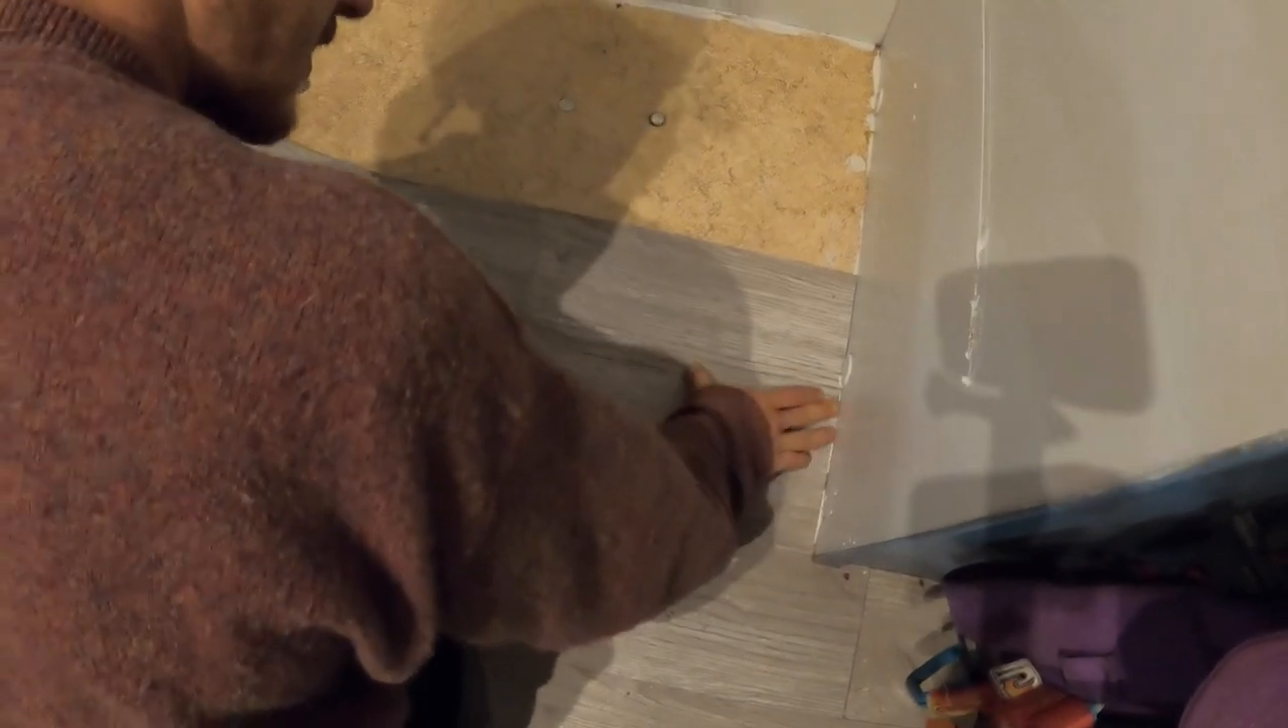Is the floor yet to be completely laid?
Yes.